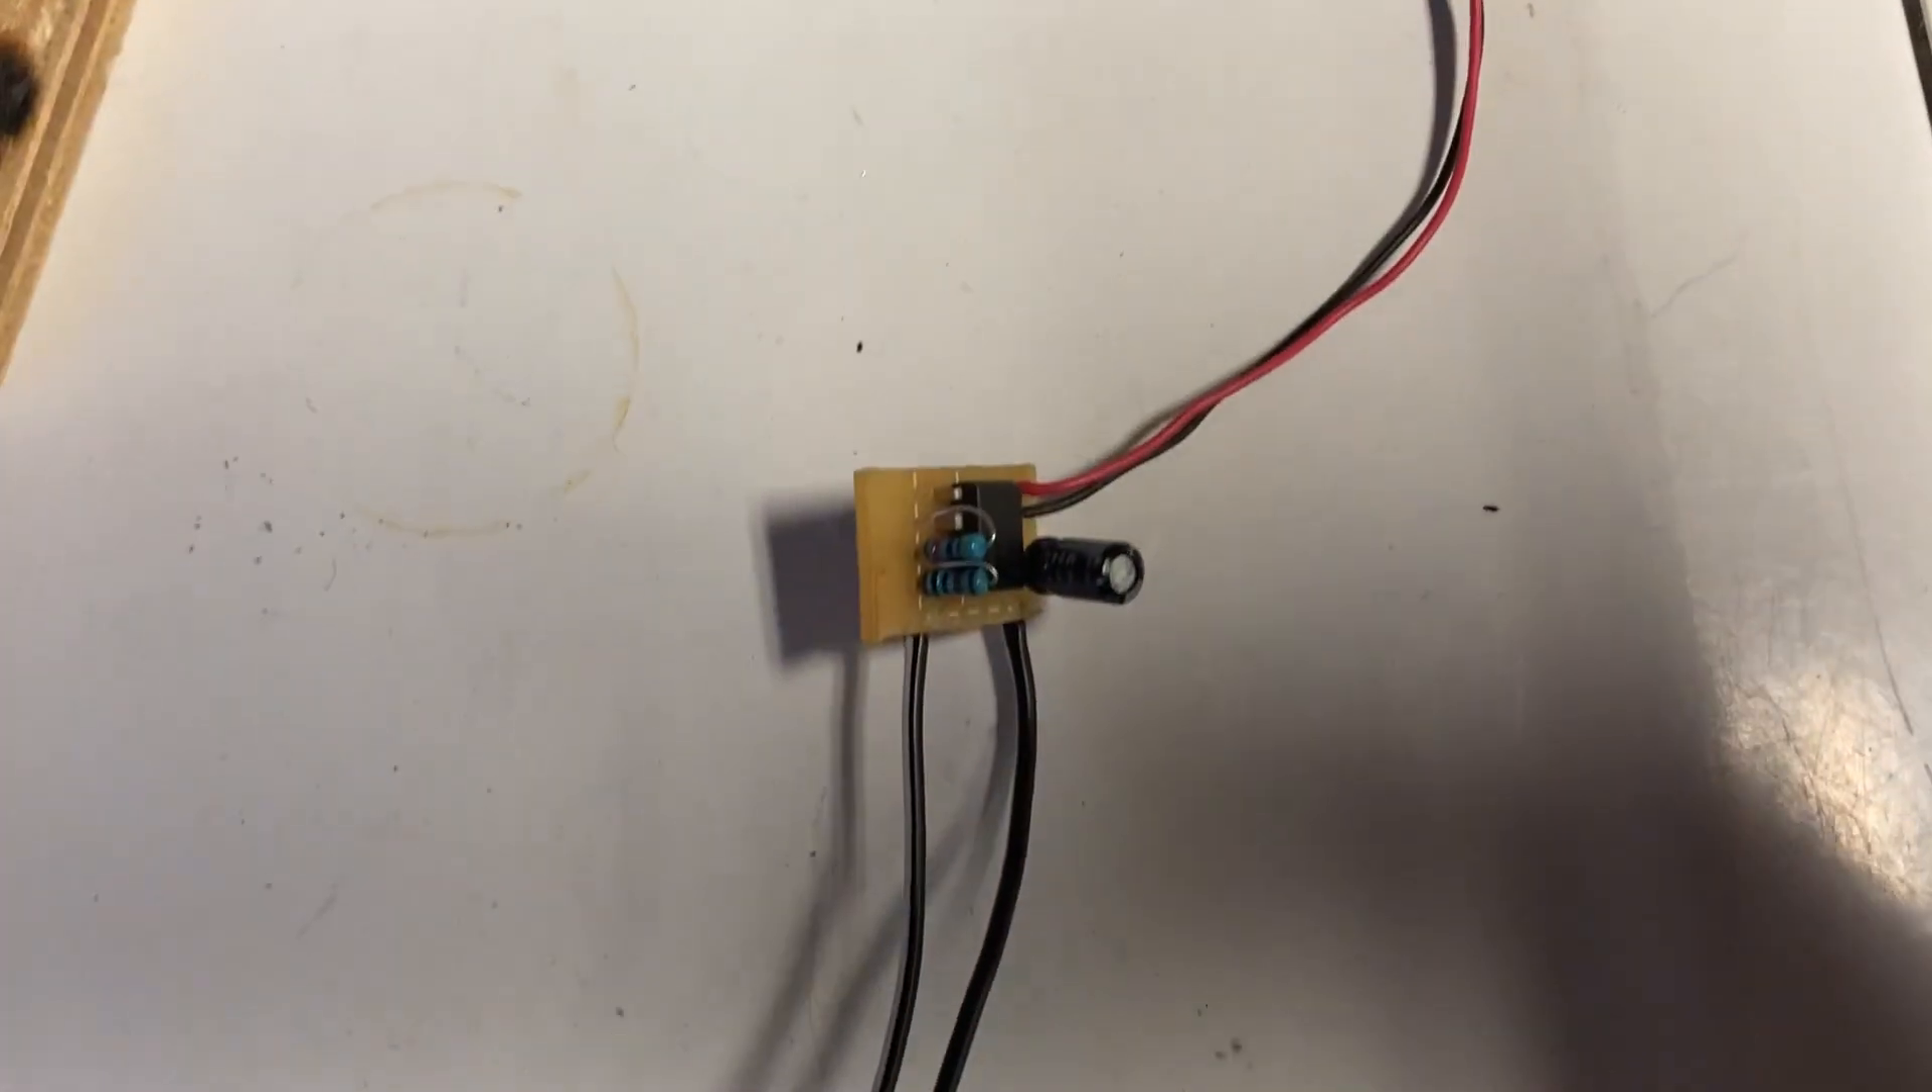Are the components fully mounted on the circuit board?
Yes.